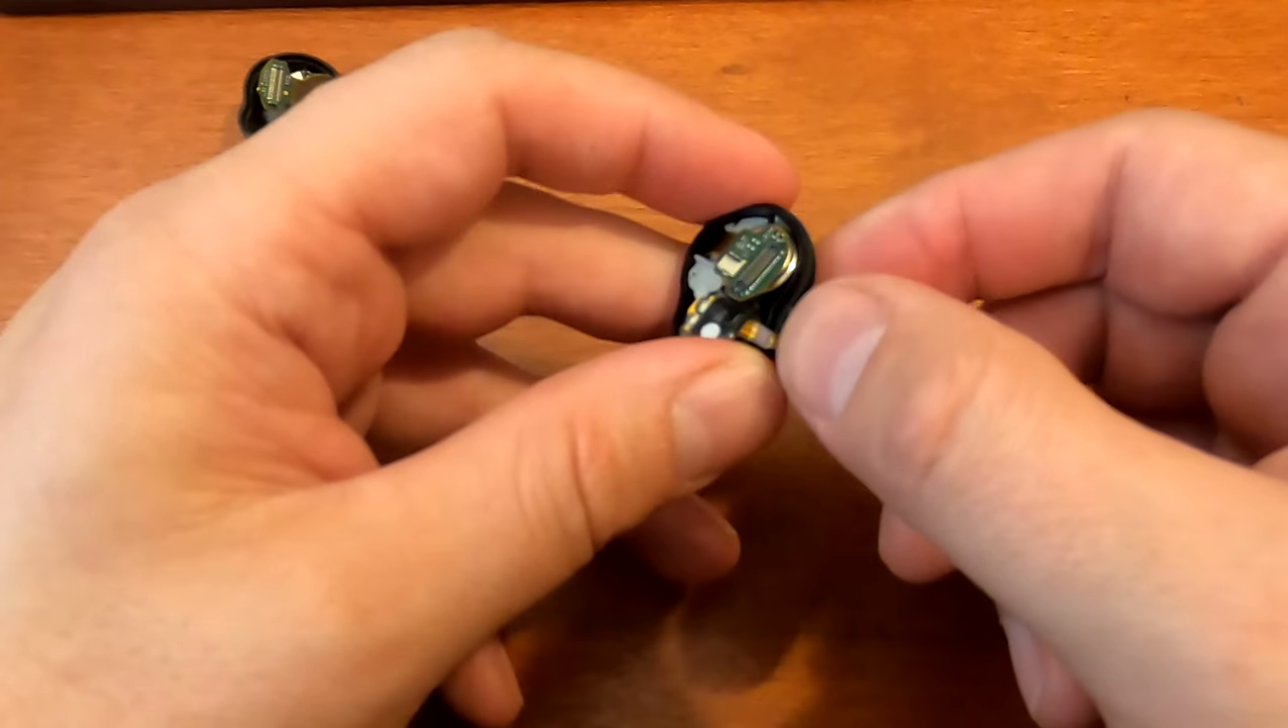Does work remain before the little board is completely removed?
Yes.